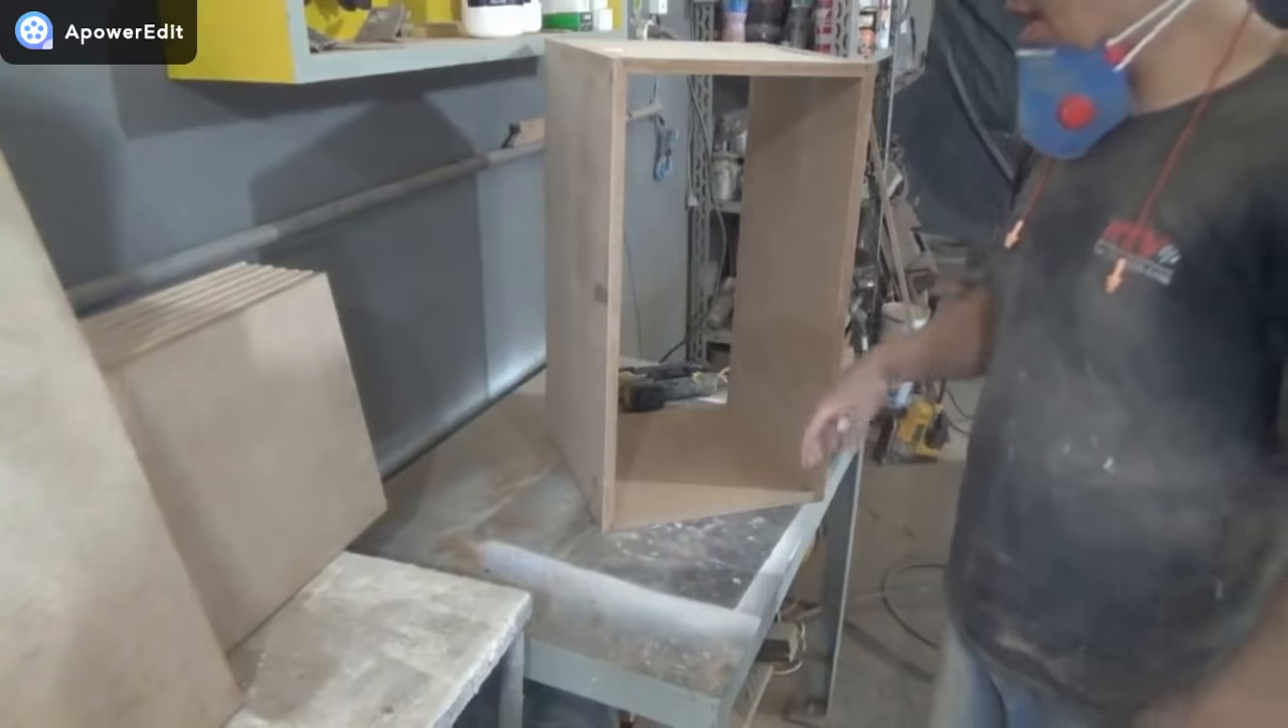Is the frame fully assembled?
Yes.